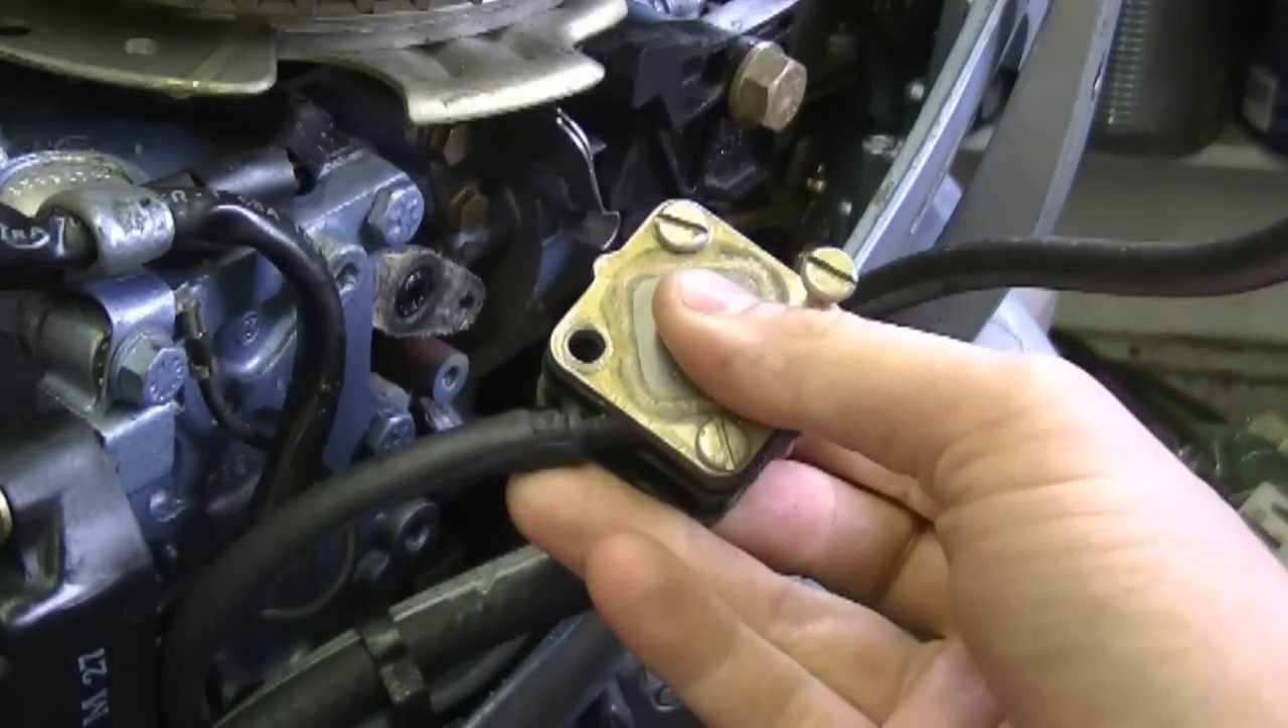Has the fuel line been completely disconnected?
No.